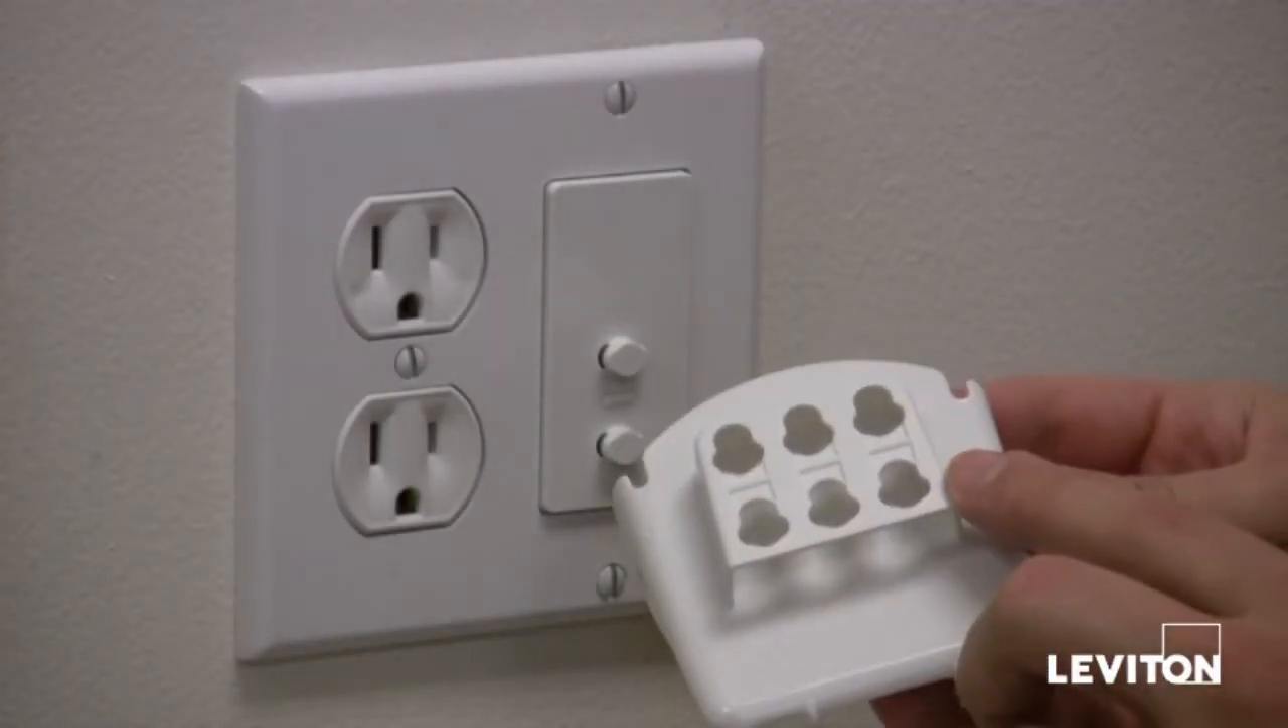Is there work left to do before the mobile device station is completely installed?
Yes.